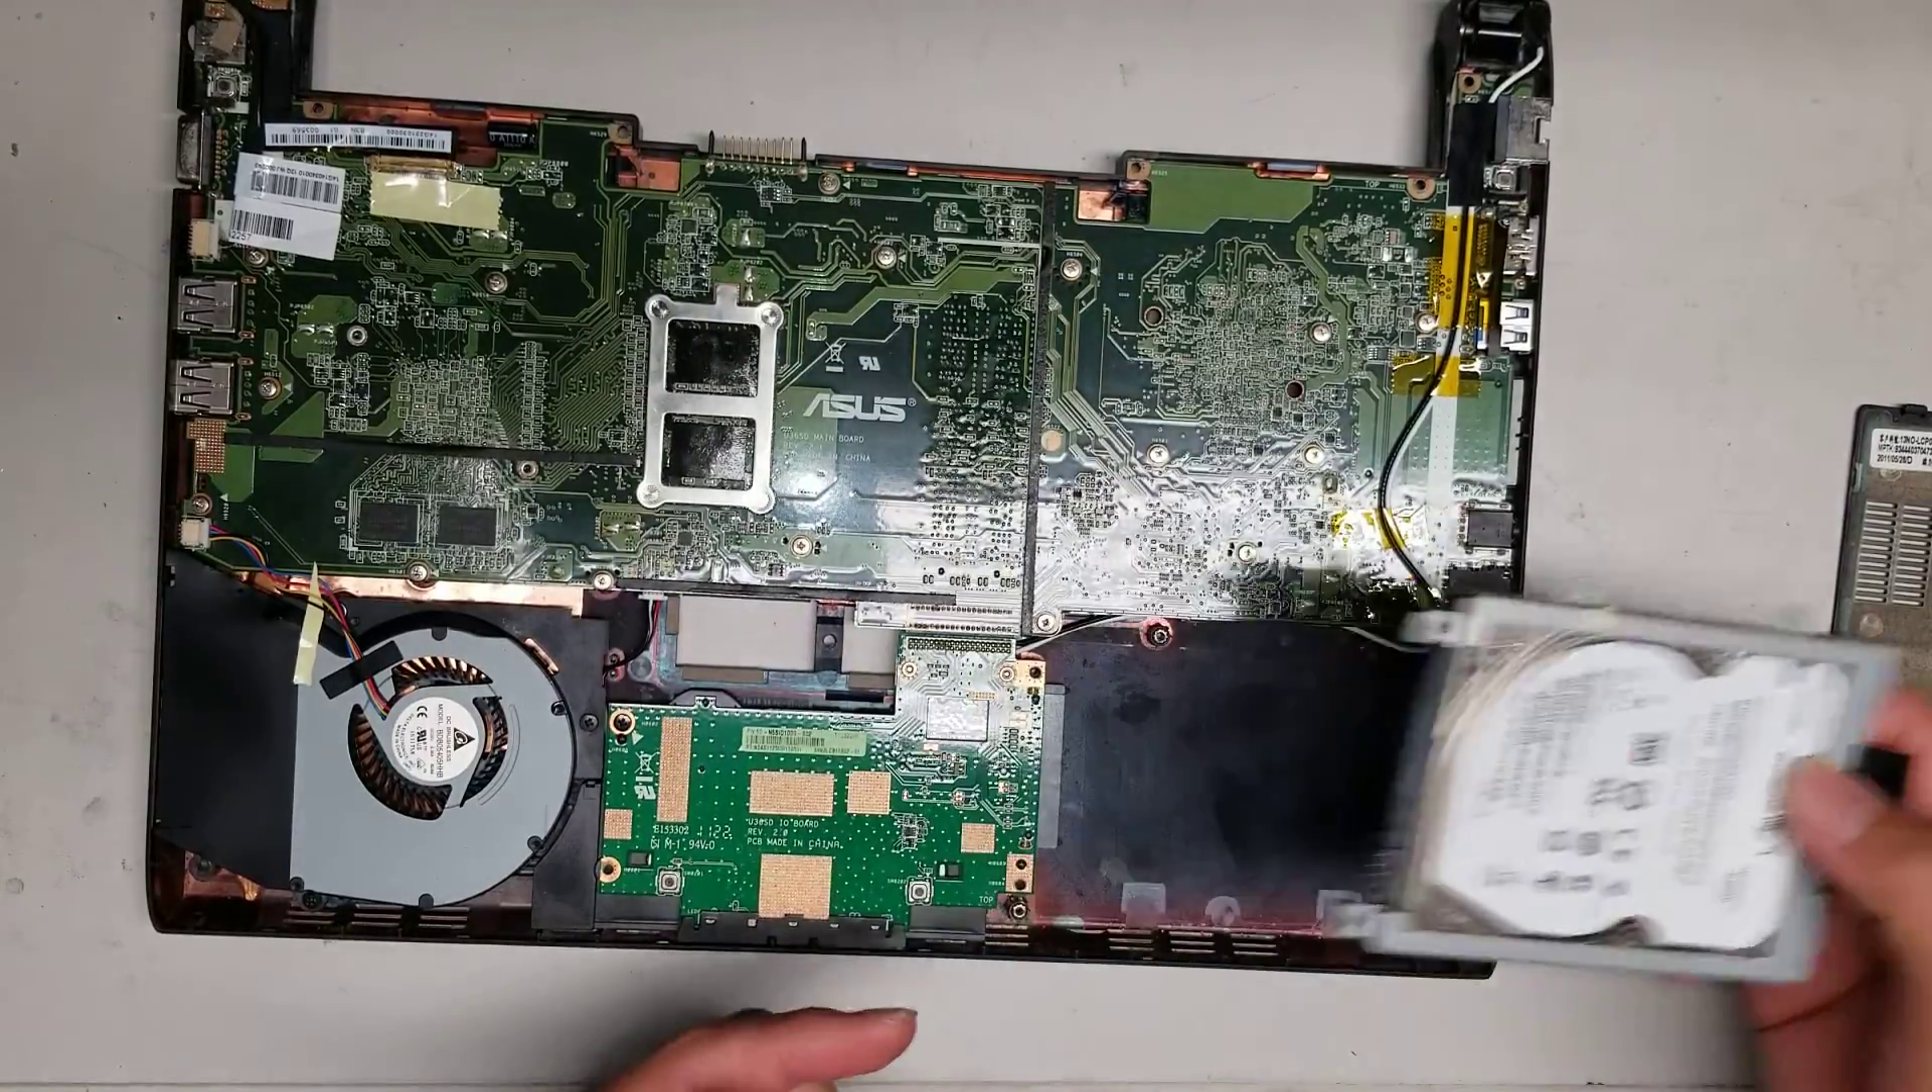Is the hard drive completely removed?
Yes.